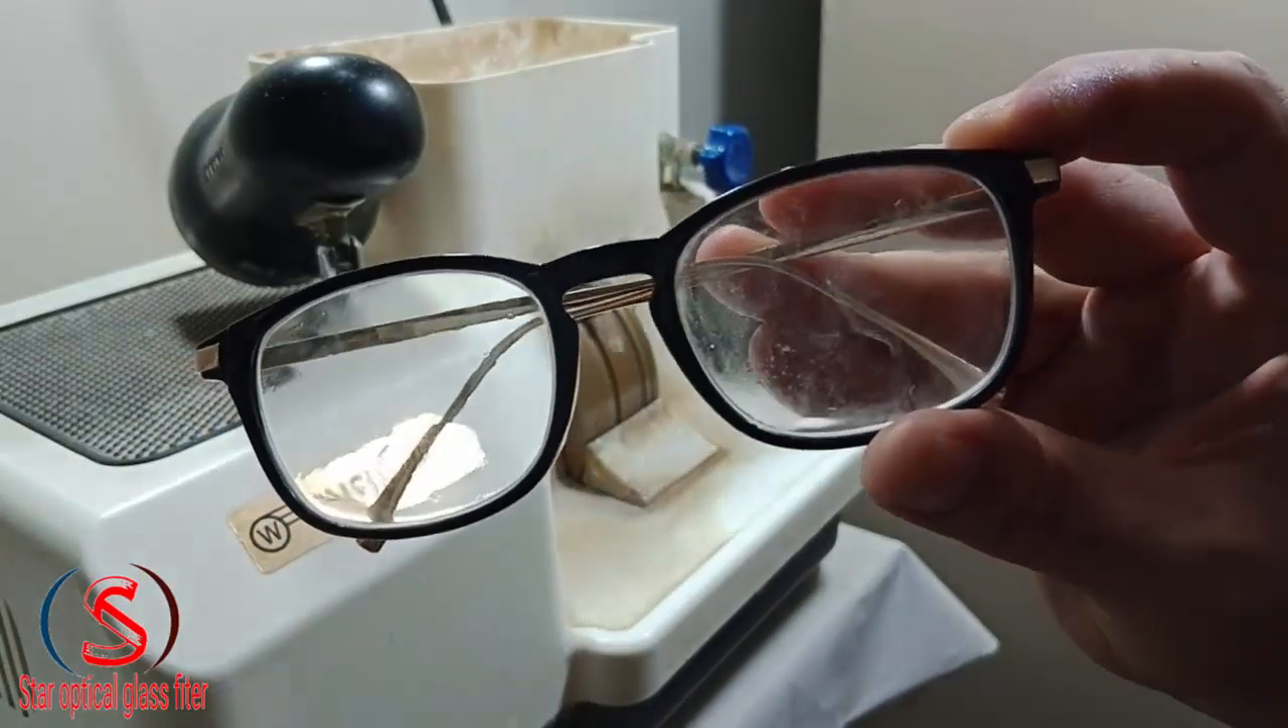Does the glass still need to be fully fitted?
No.